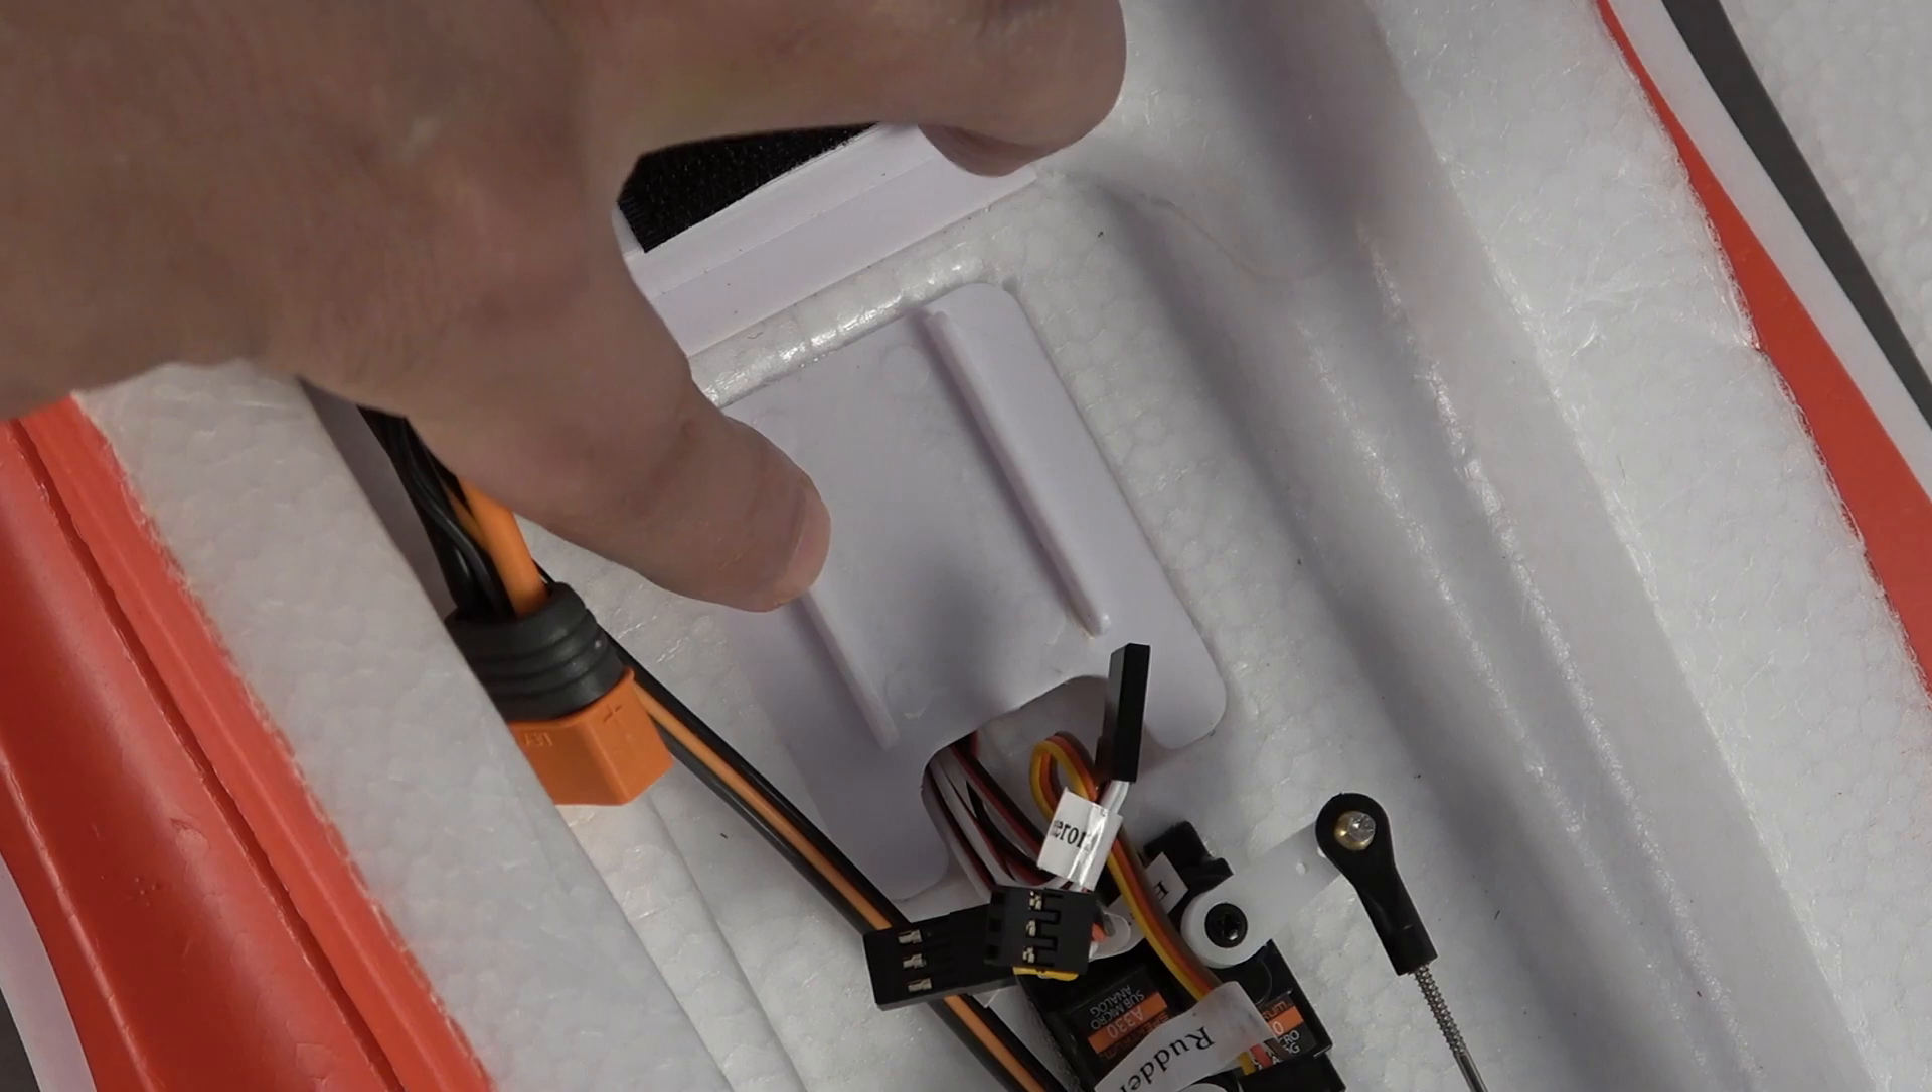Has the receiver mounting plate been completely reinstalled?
Yes.